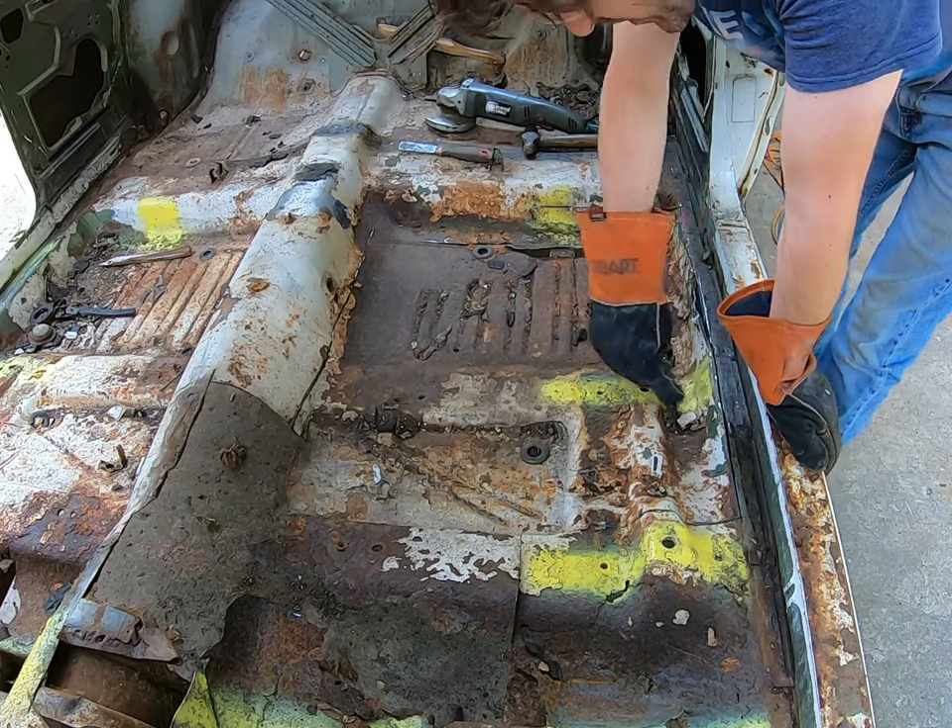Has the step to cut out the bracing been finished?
No.